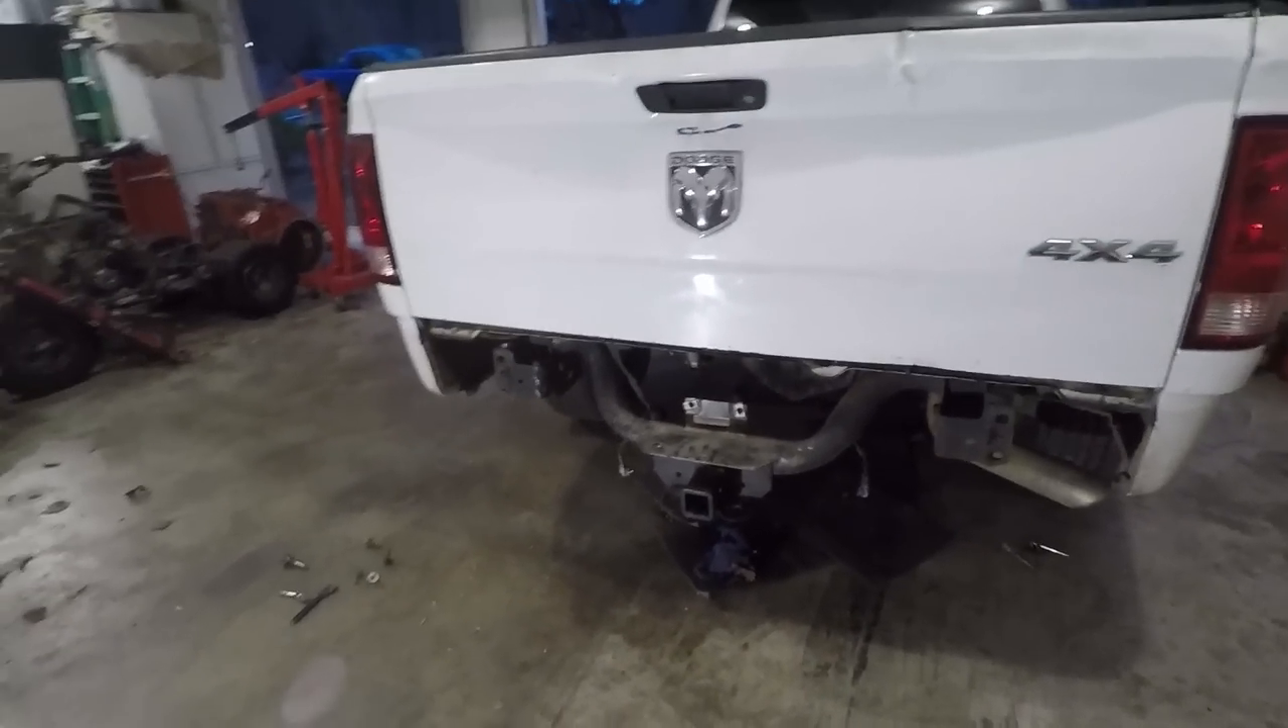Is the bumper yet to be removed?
No.